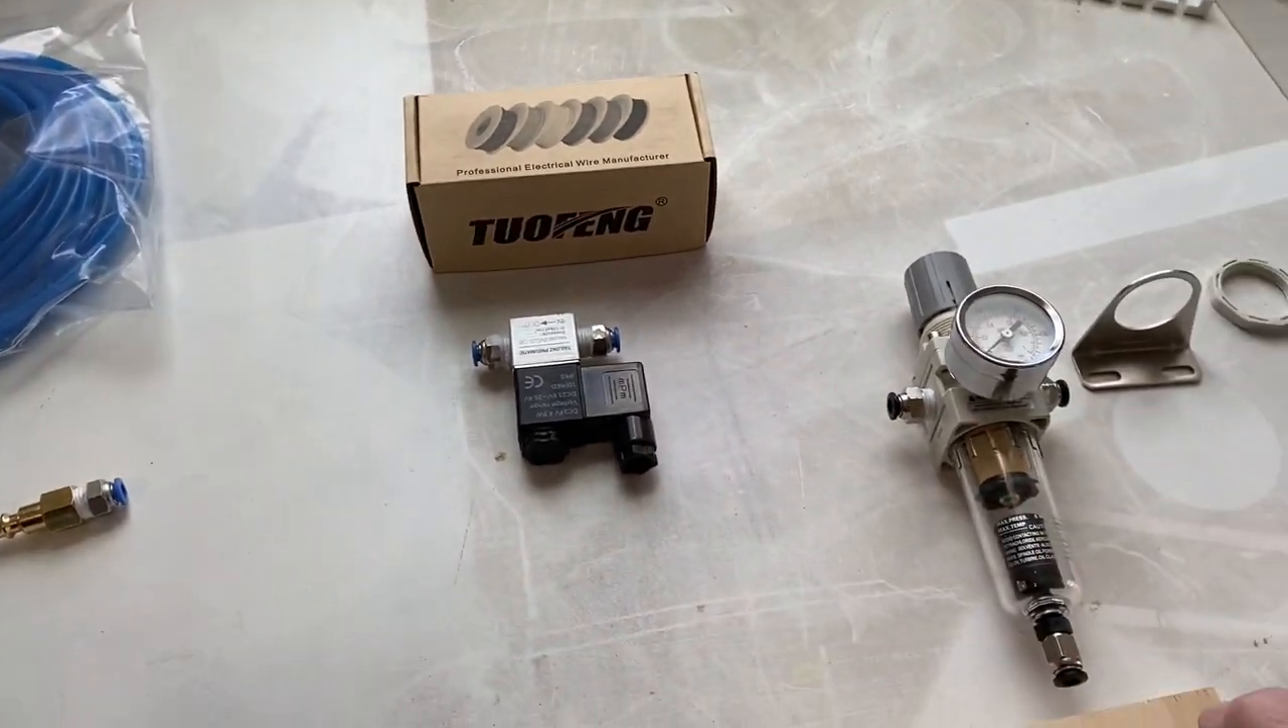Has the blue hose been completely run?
No.